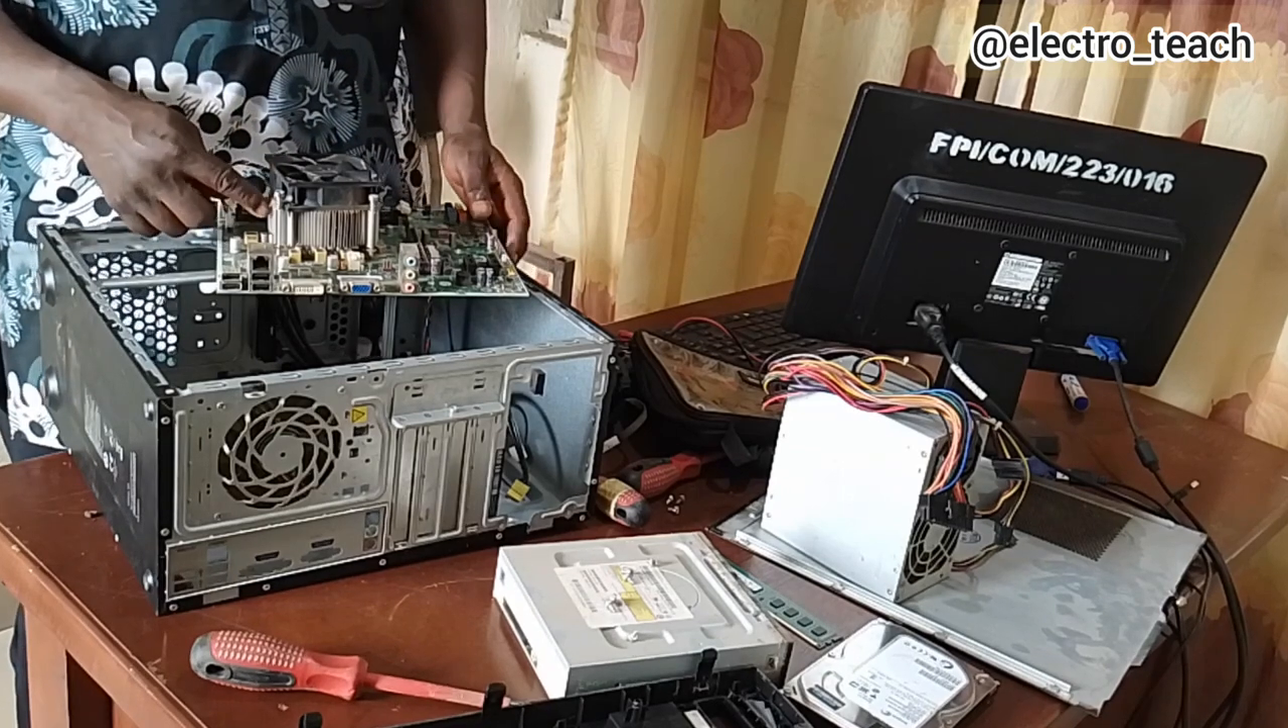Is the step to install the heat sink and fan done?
Yes.